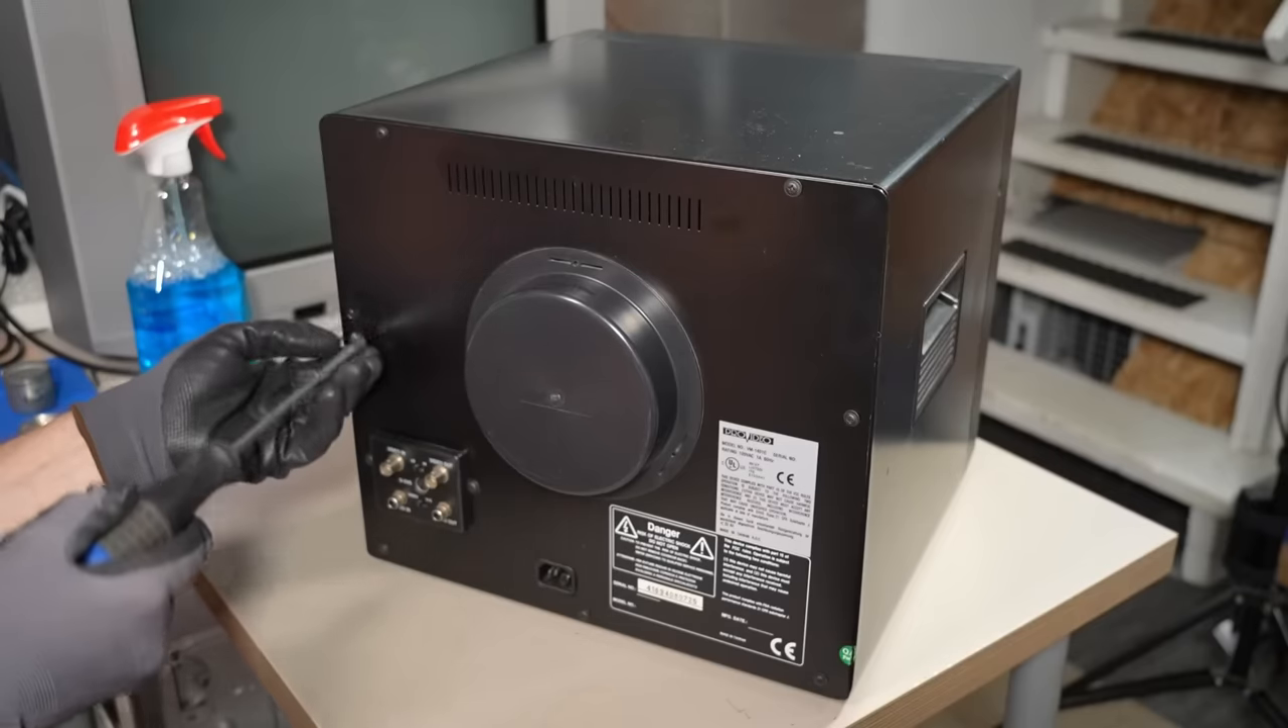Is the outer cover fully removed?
No.